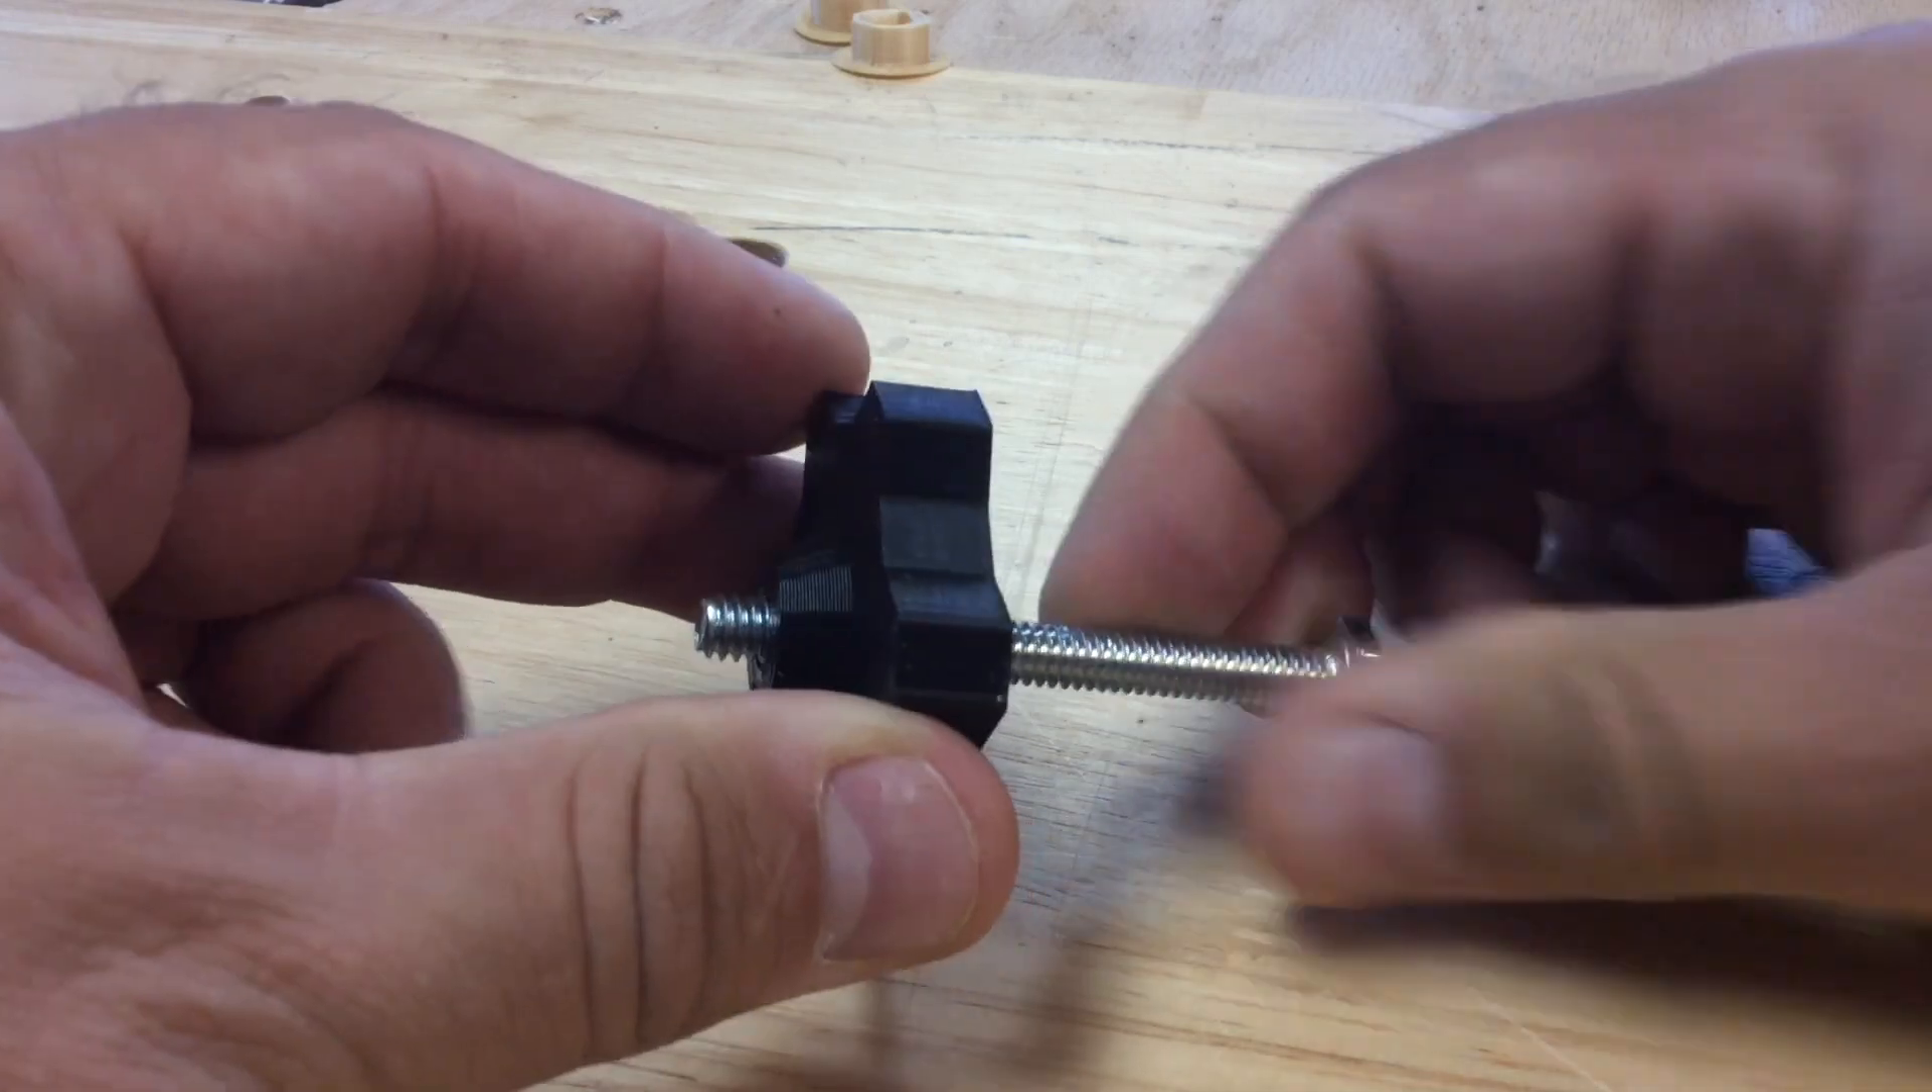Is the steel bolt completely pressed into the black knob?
No.